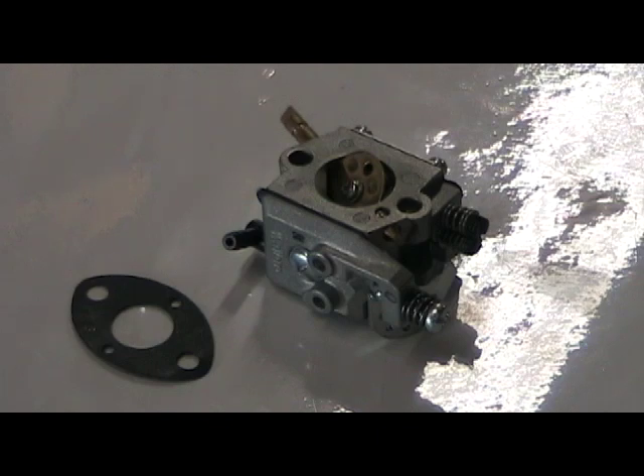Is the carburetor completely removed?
Yes.